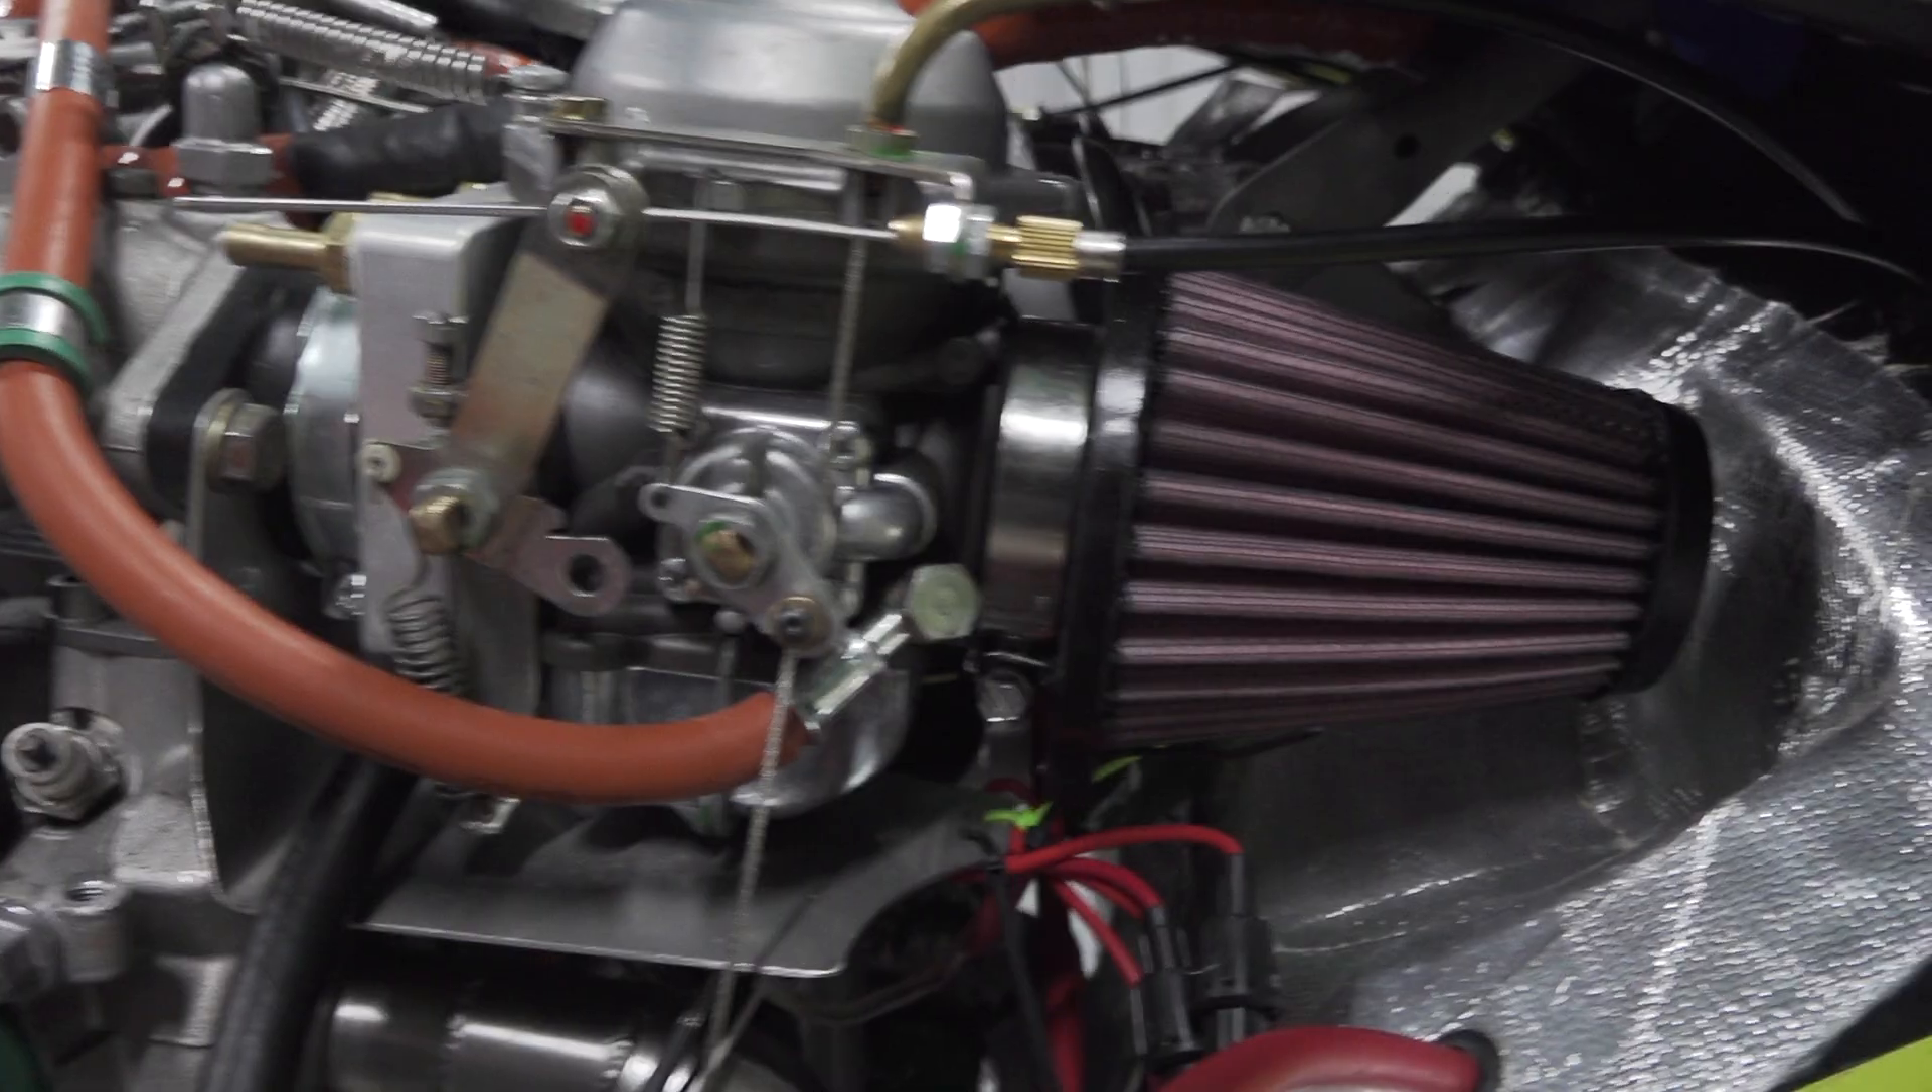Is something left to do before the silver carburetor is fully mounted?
No.